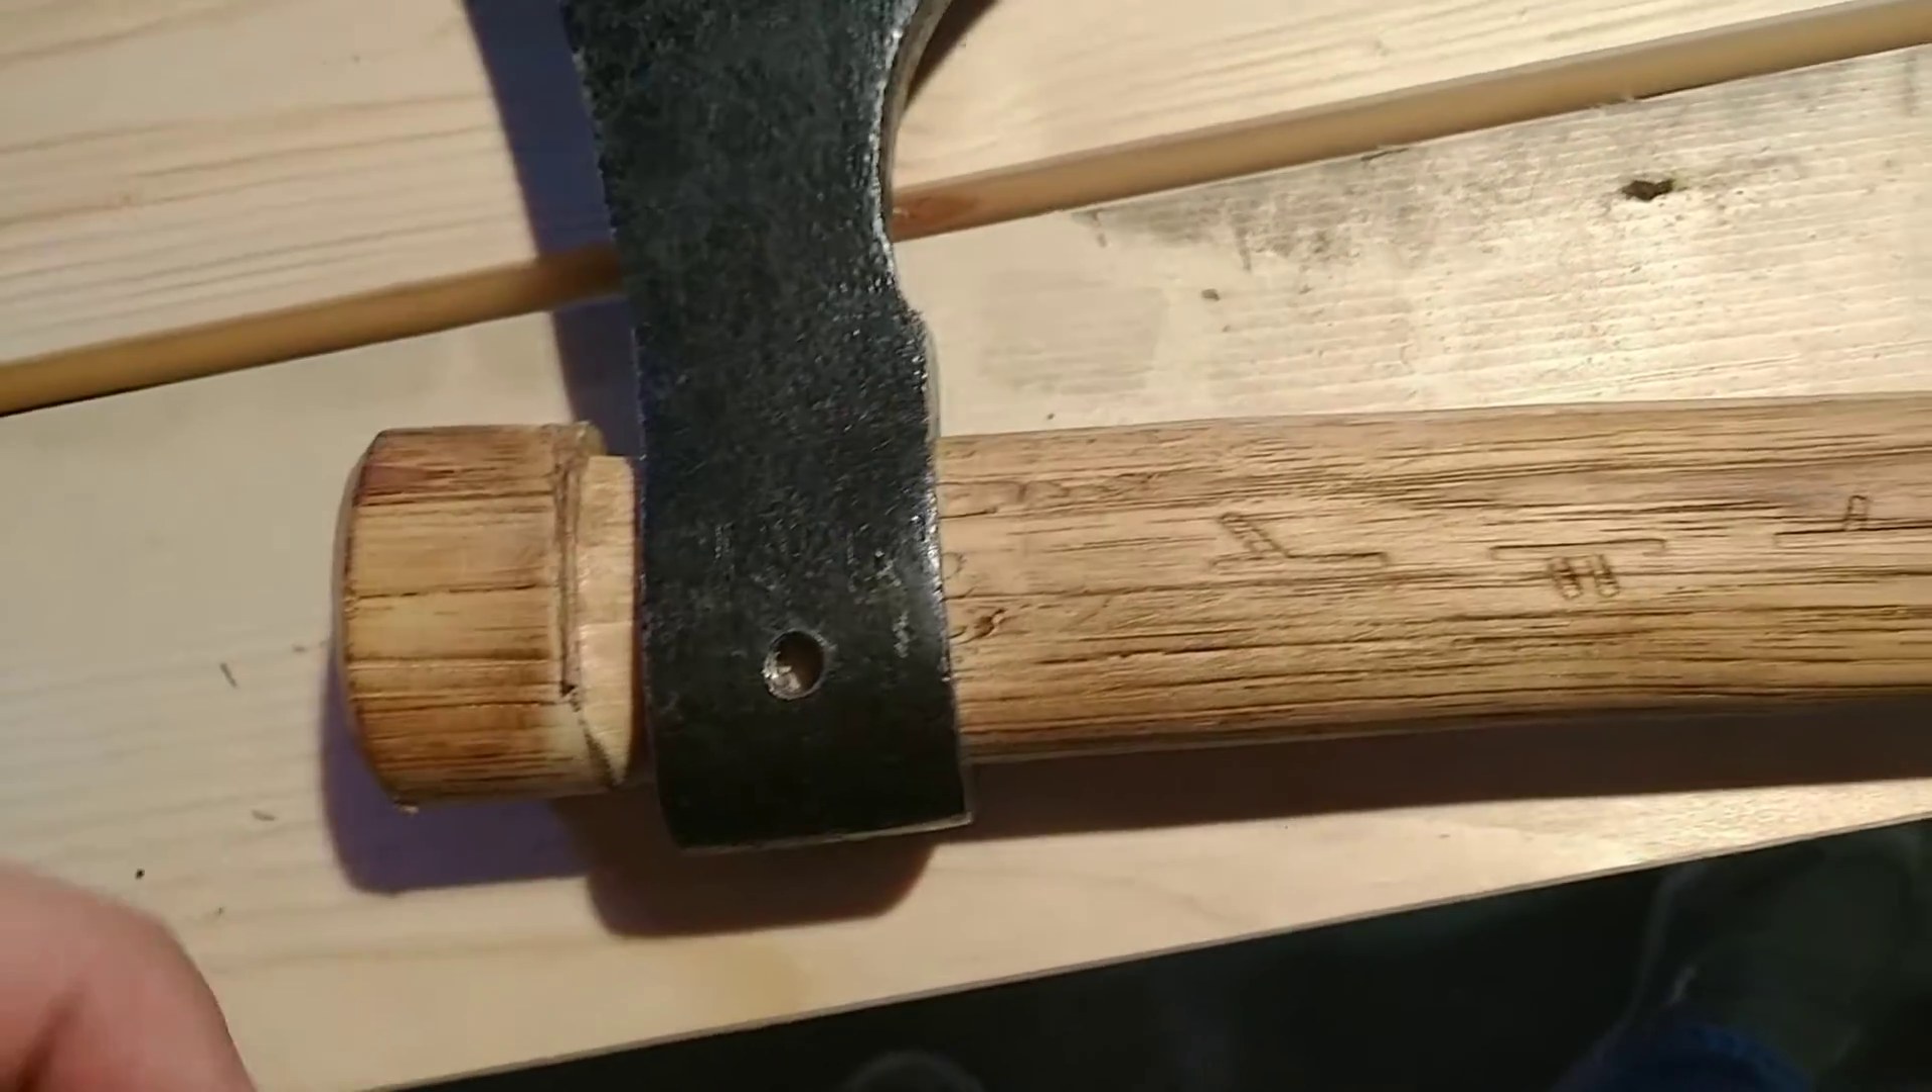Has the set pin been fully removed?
Yes.